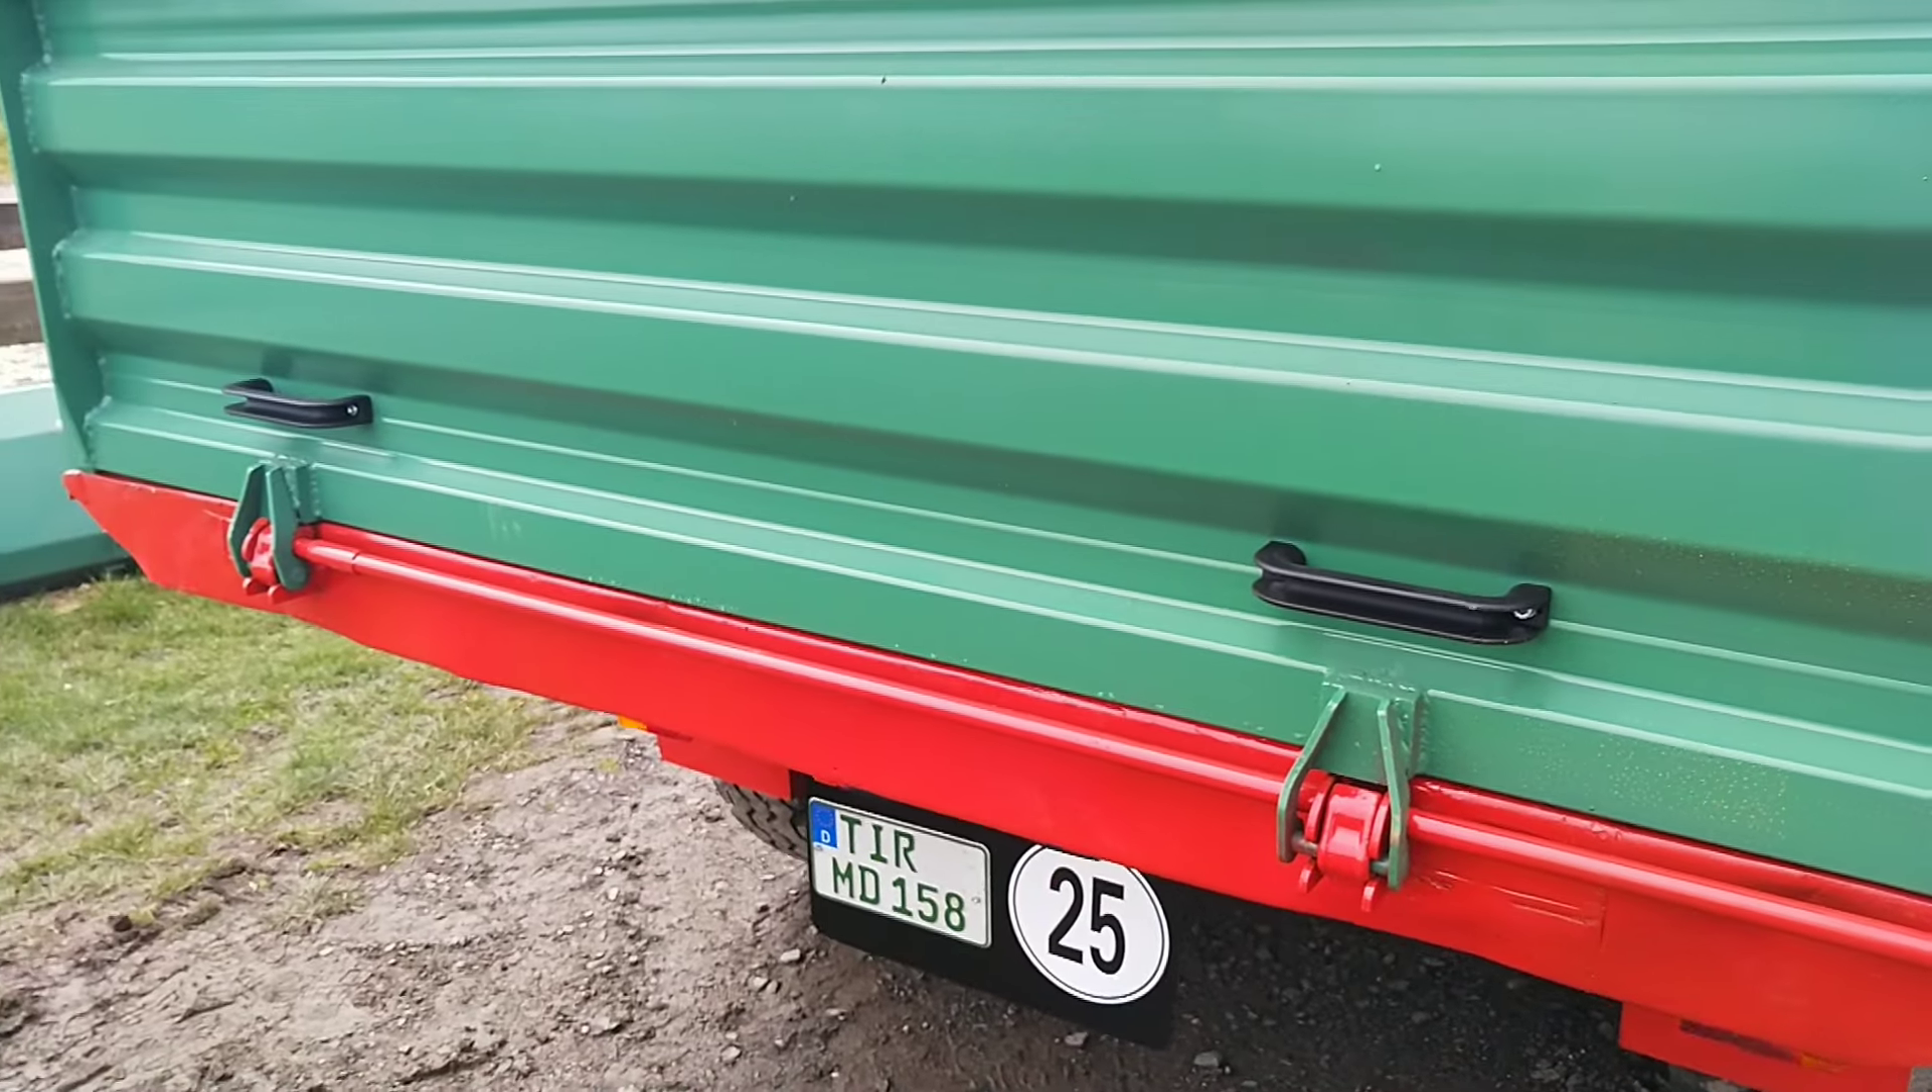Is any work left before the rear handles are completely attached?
No.